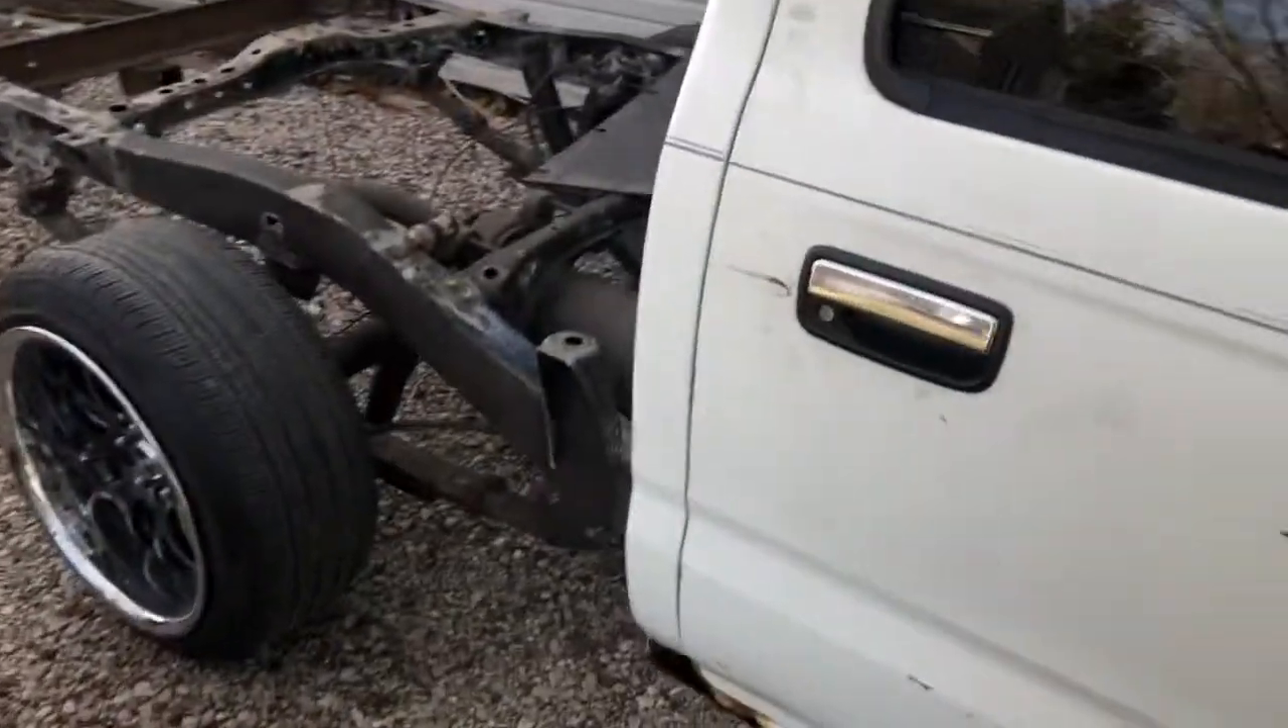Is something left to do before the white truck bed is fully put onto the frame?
Yes.